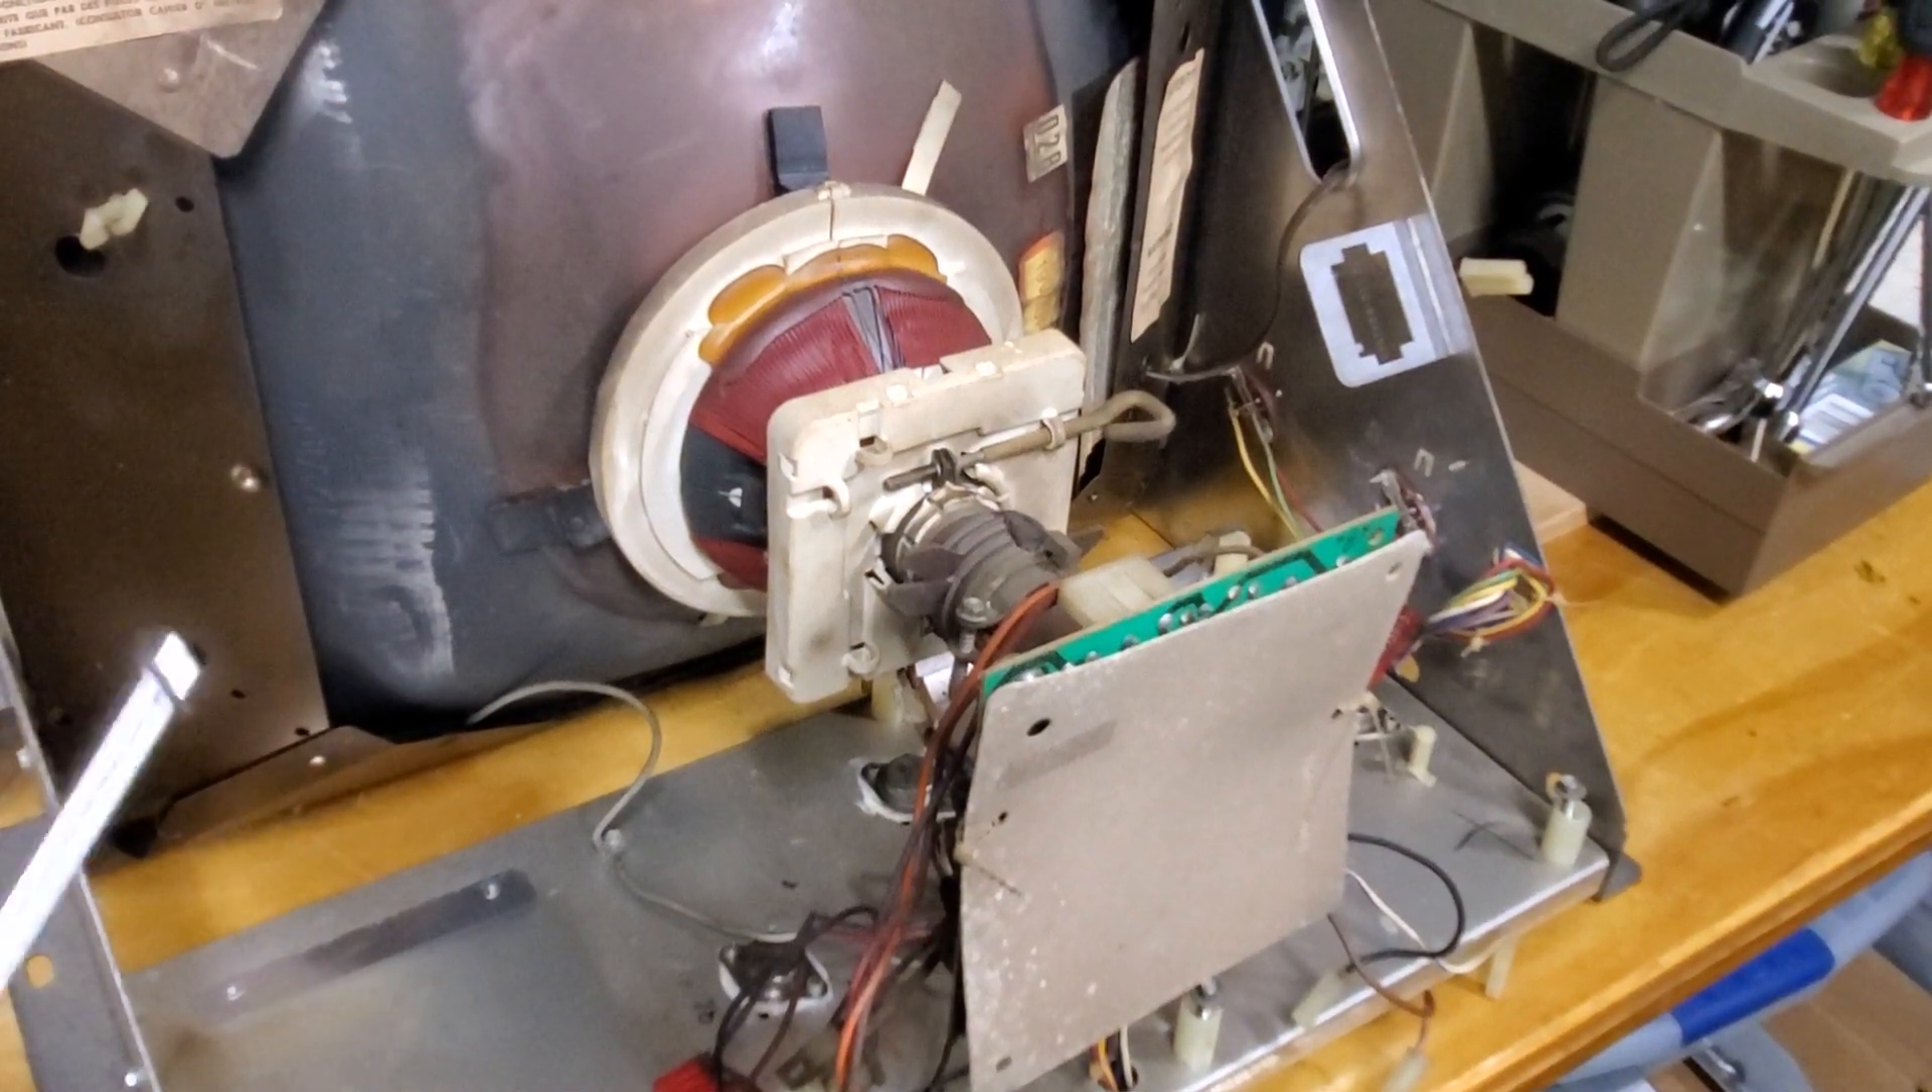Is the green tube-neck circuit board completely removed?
No.